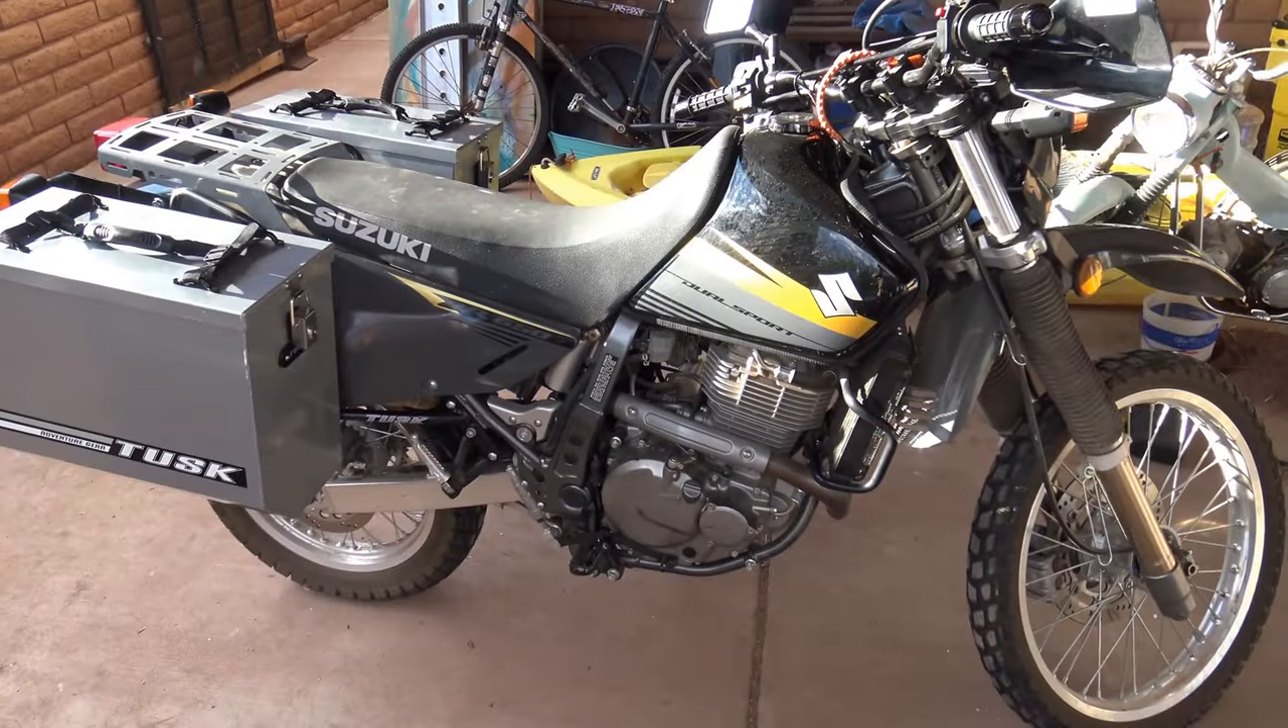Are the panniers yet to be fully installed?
No.